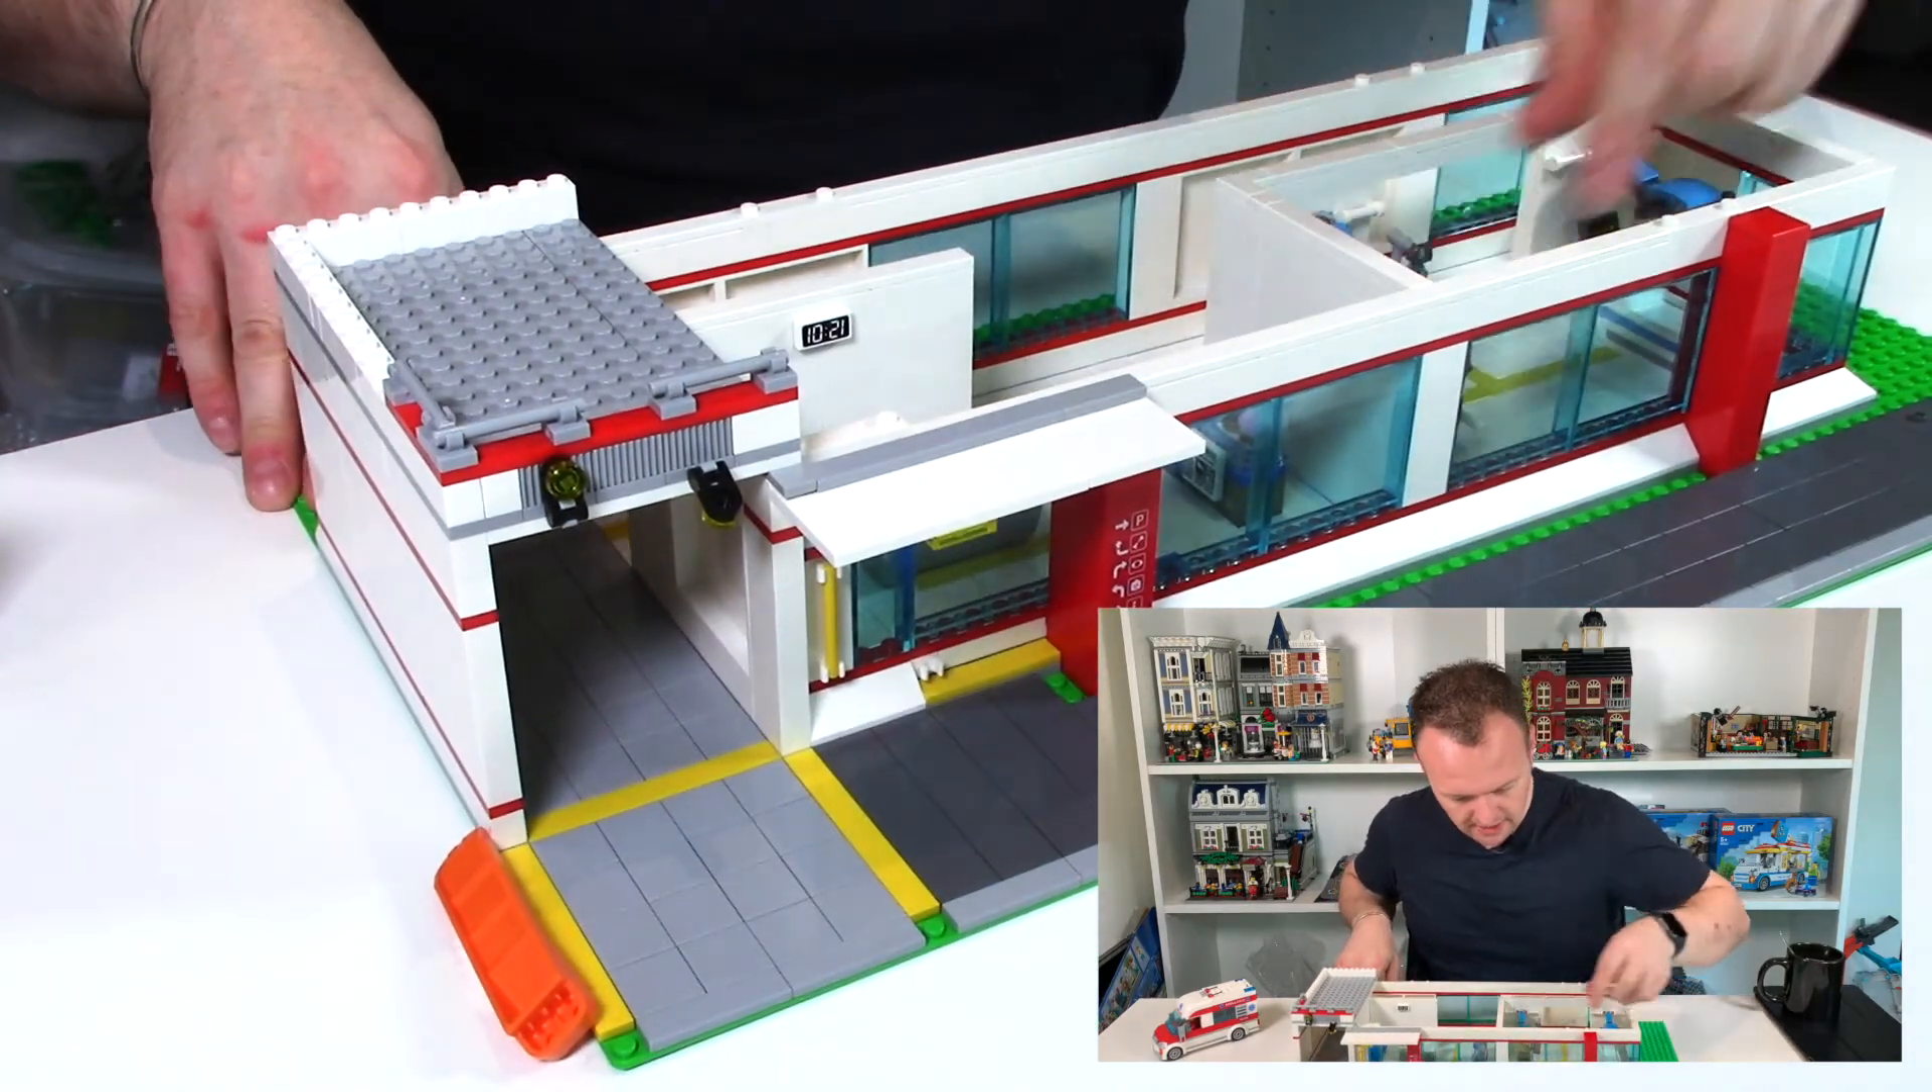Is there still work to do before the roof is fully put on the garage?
No.